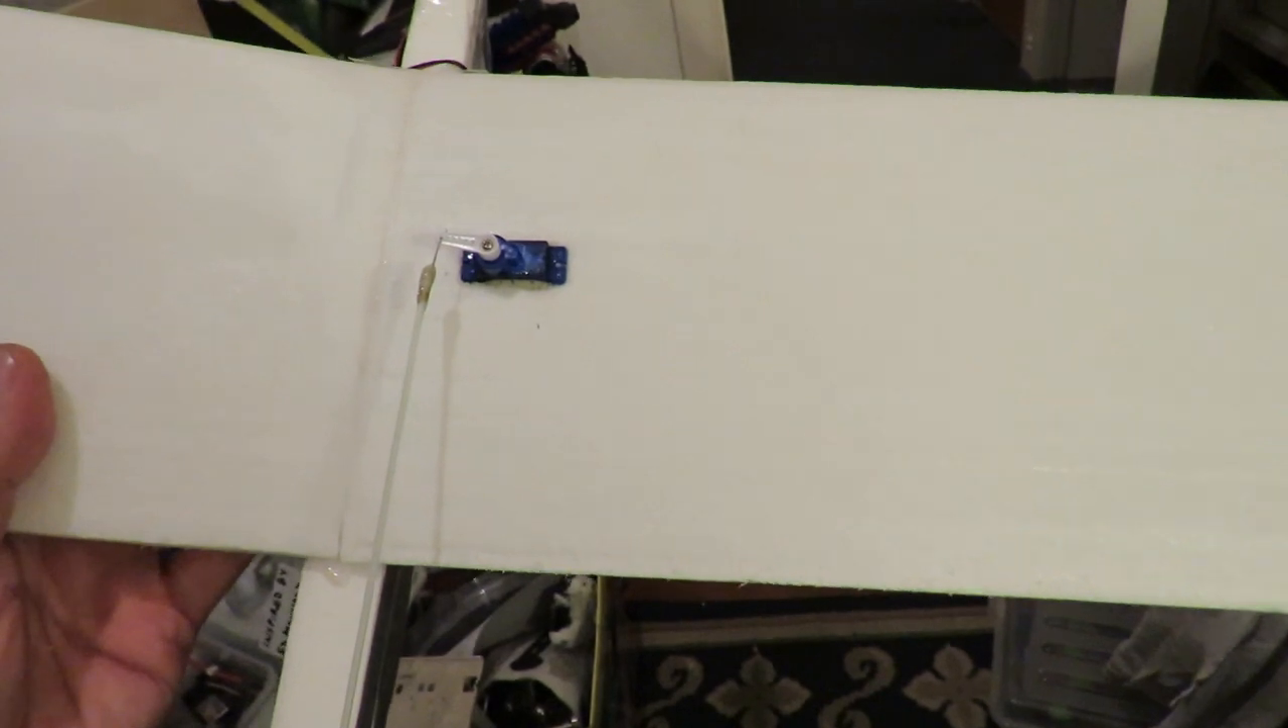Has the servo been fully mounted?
Yes.